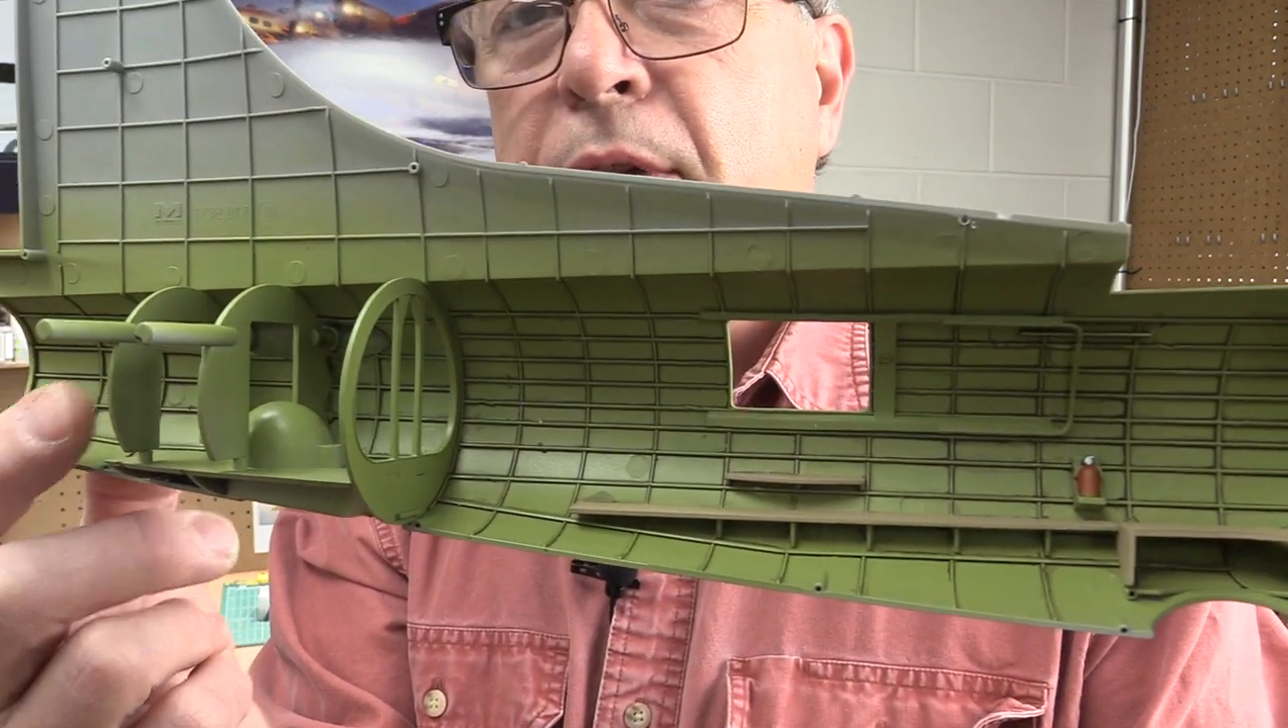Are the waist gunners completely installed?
No.